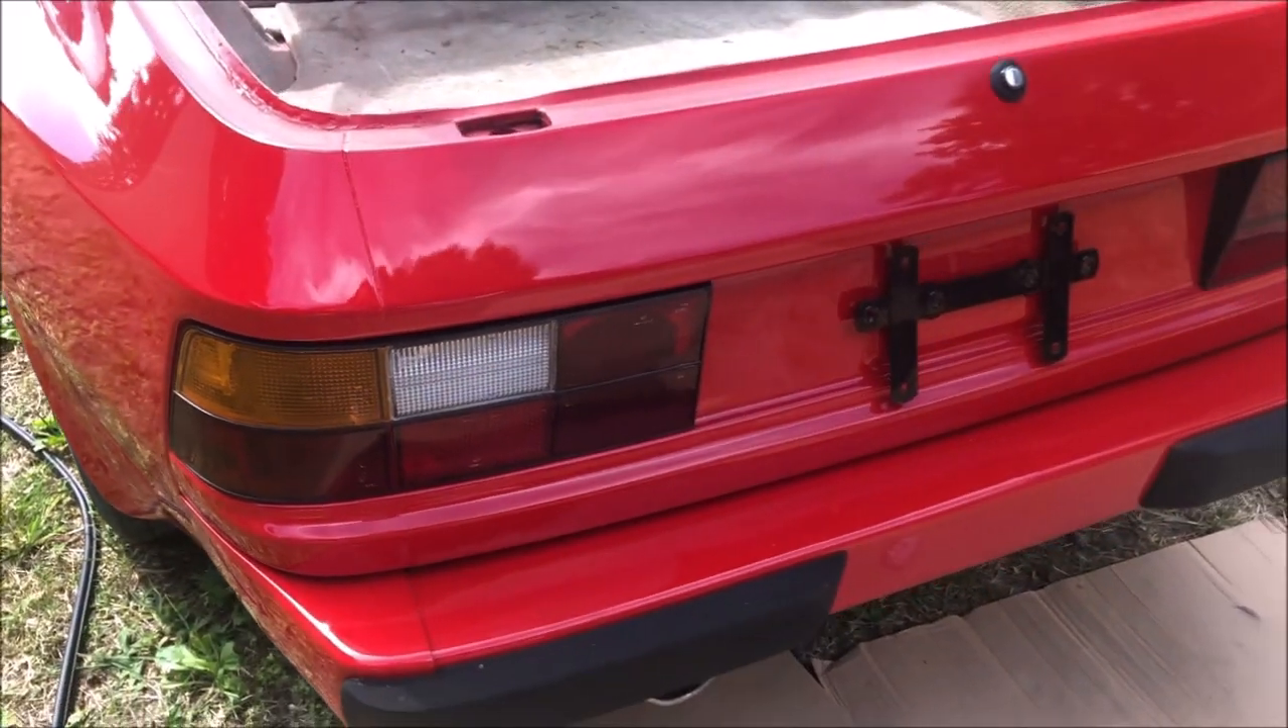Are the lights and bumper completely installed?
Yes.